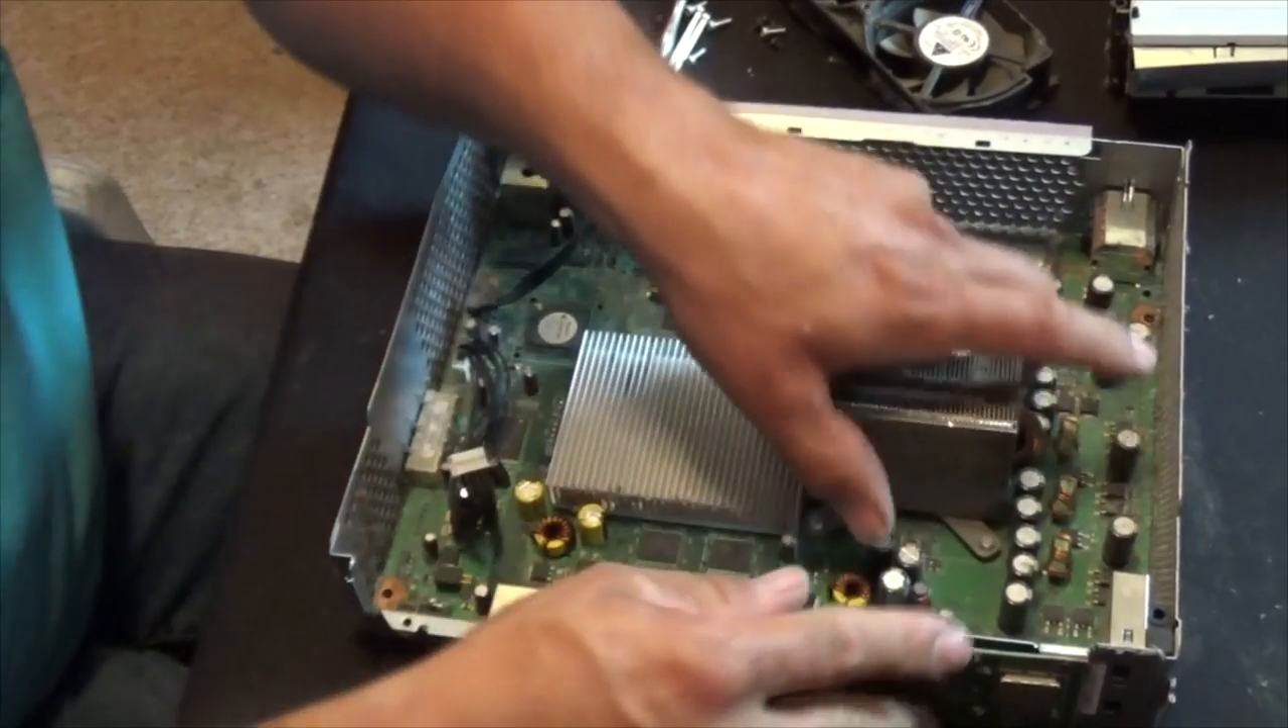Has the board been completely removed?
No.